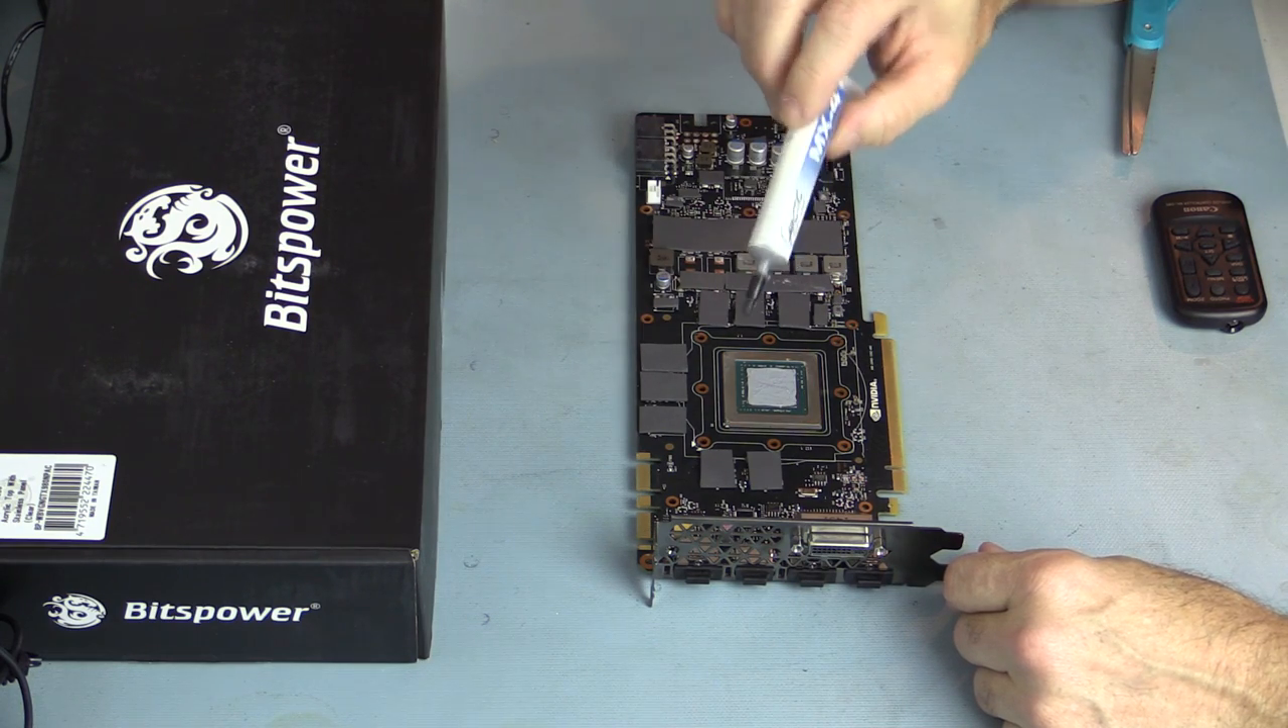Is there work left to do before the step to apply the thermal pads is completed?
No.